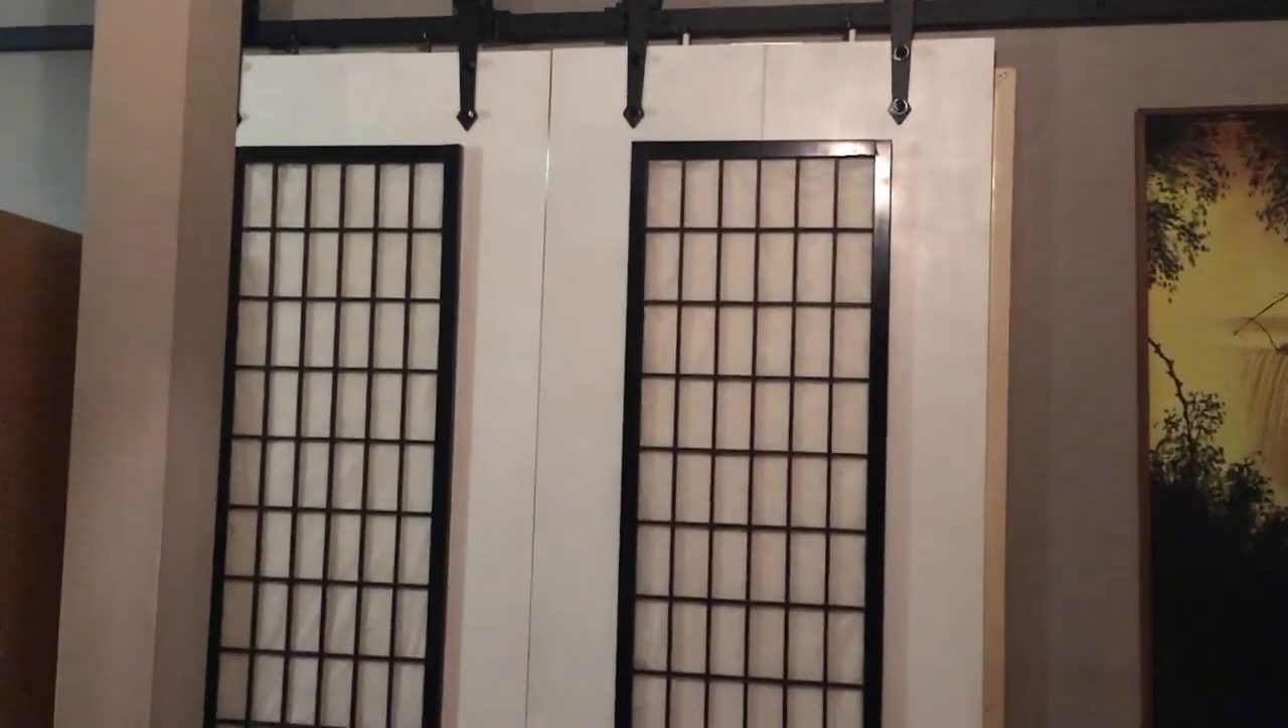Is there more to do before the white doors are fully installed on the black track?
No.